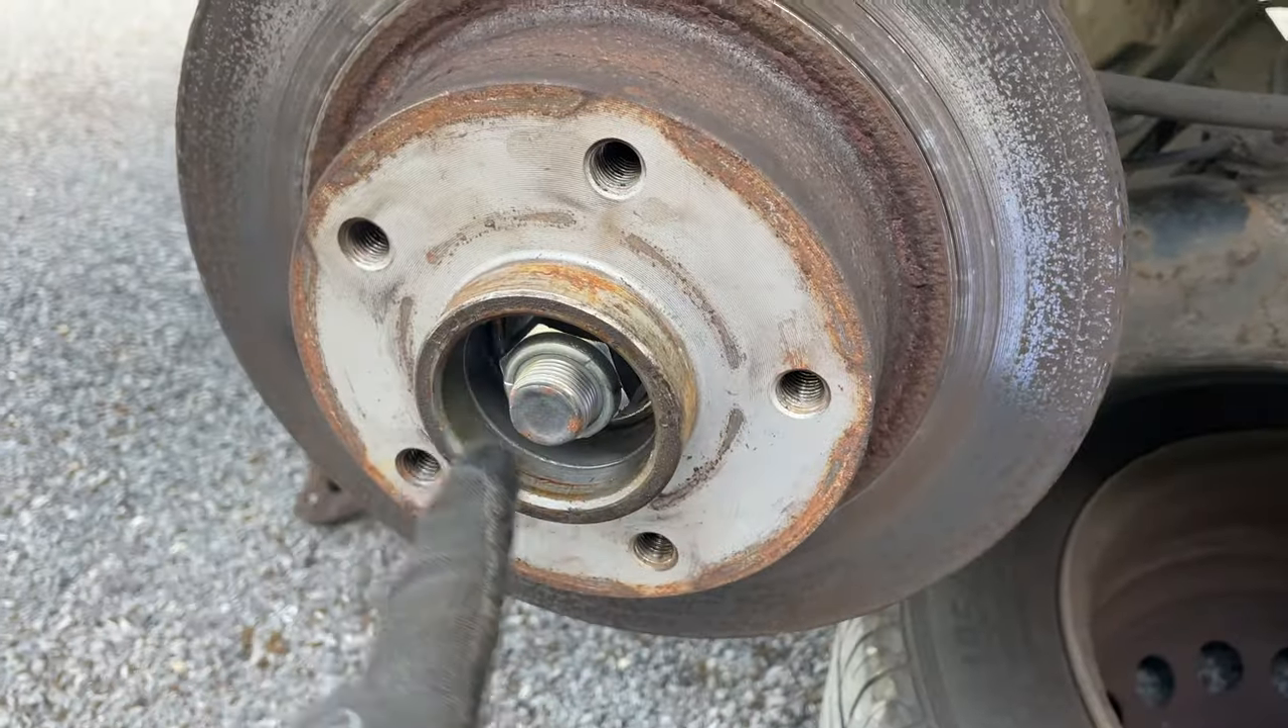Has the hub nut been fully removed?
No.